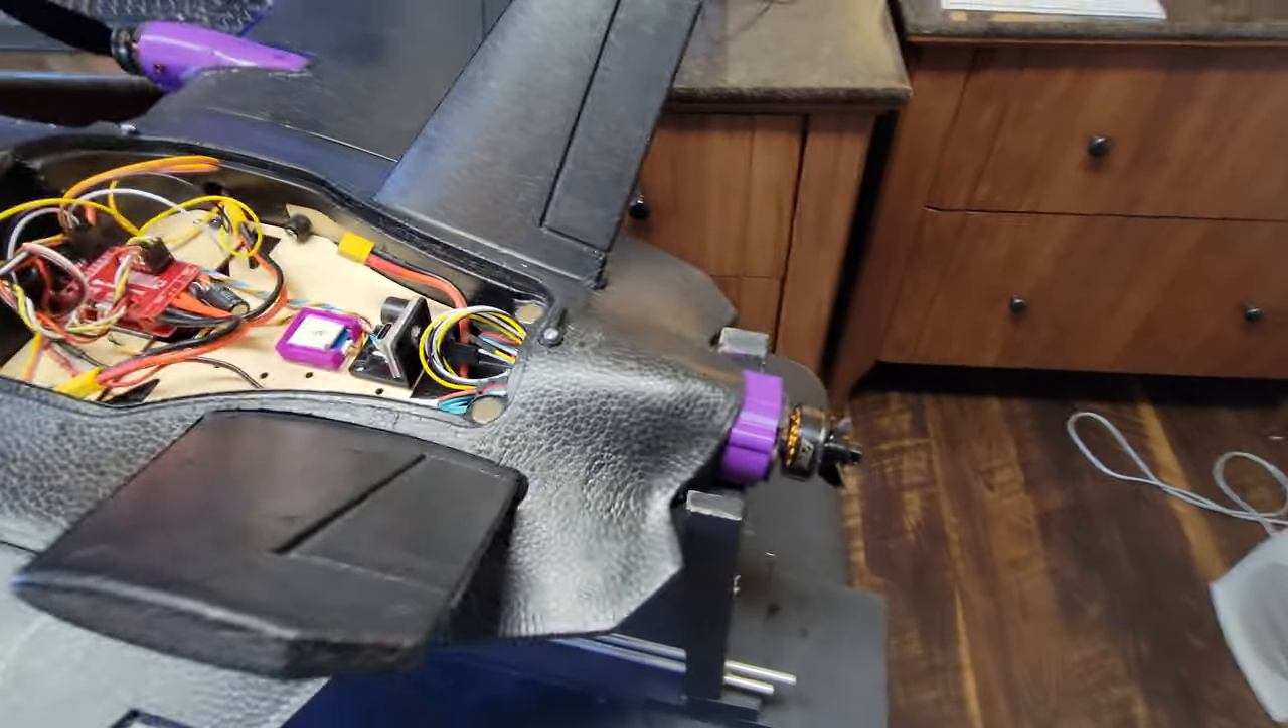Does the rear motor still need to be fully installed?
No.